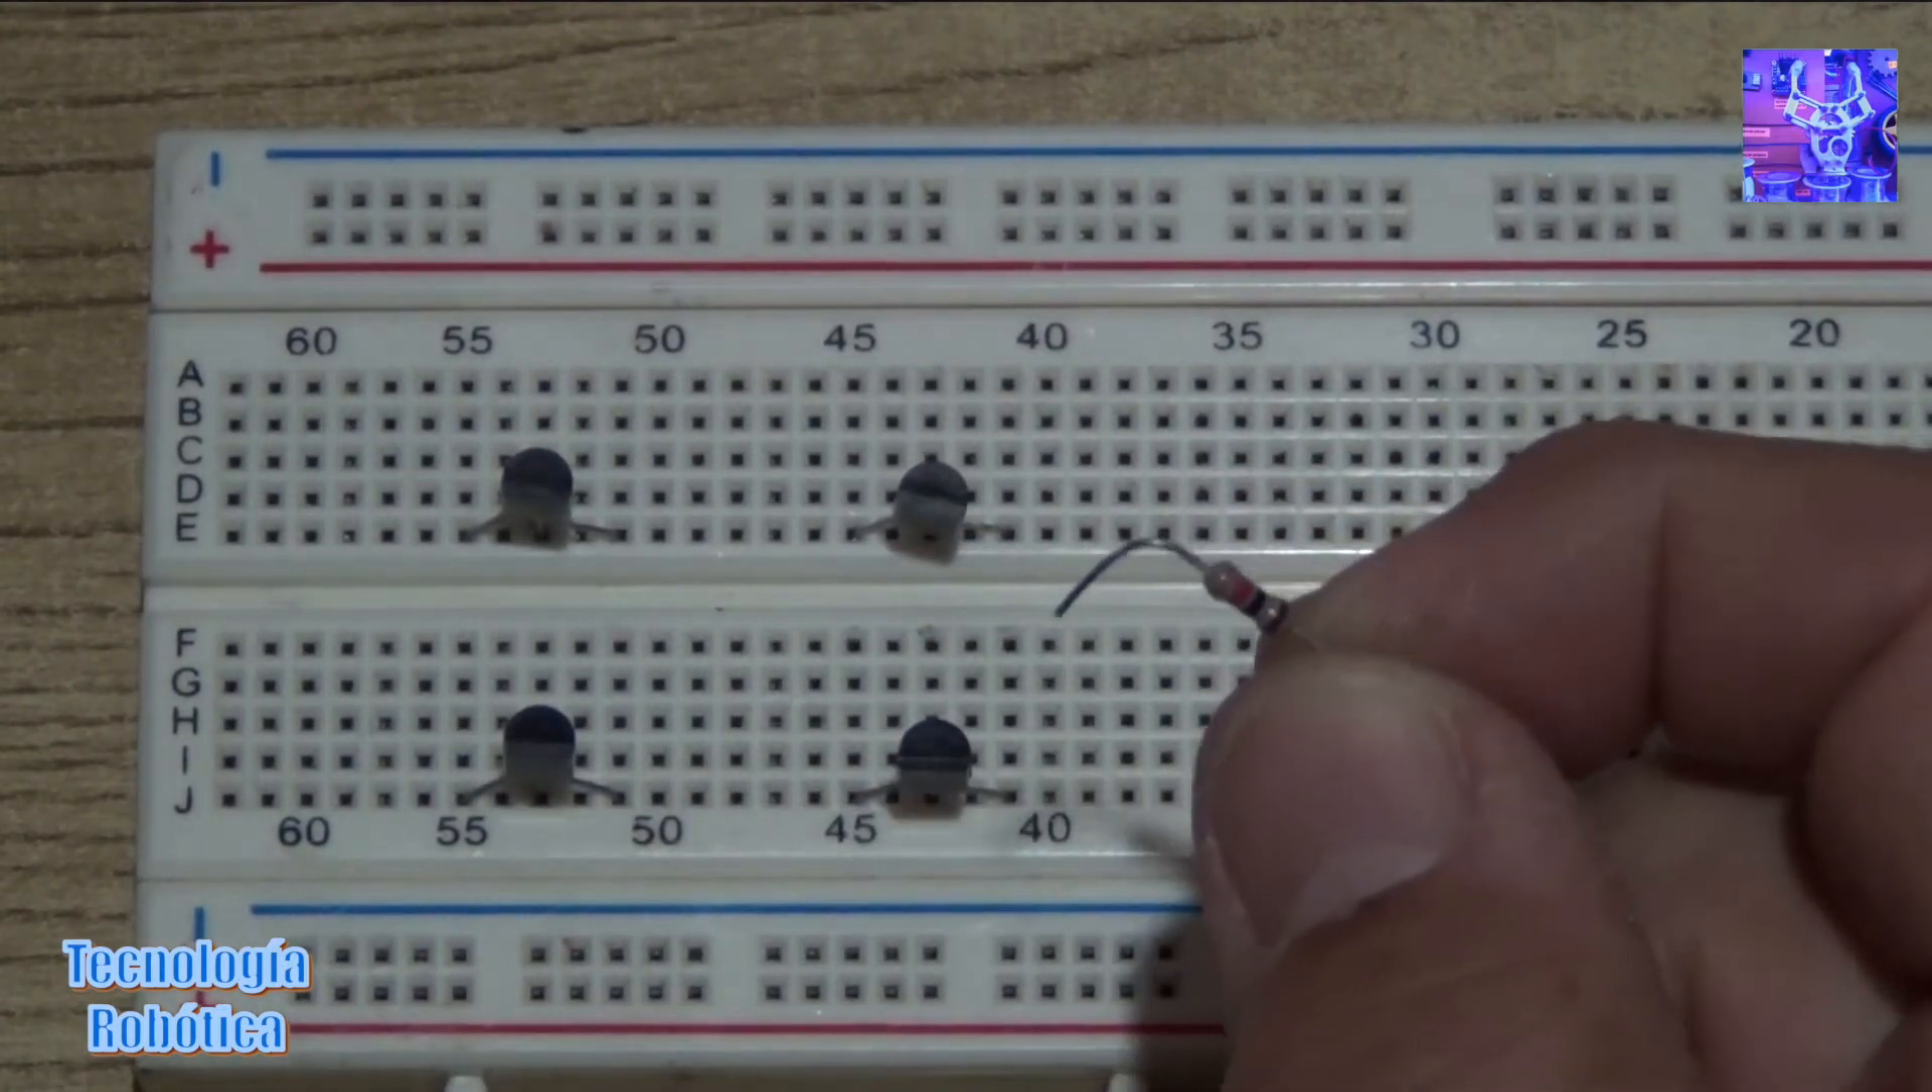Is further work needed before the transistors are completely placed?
No.